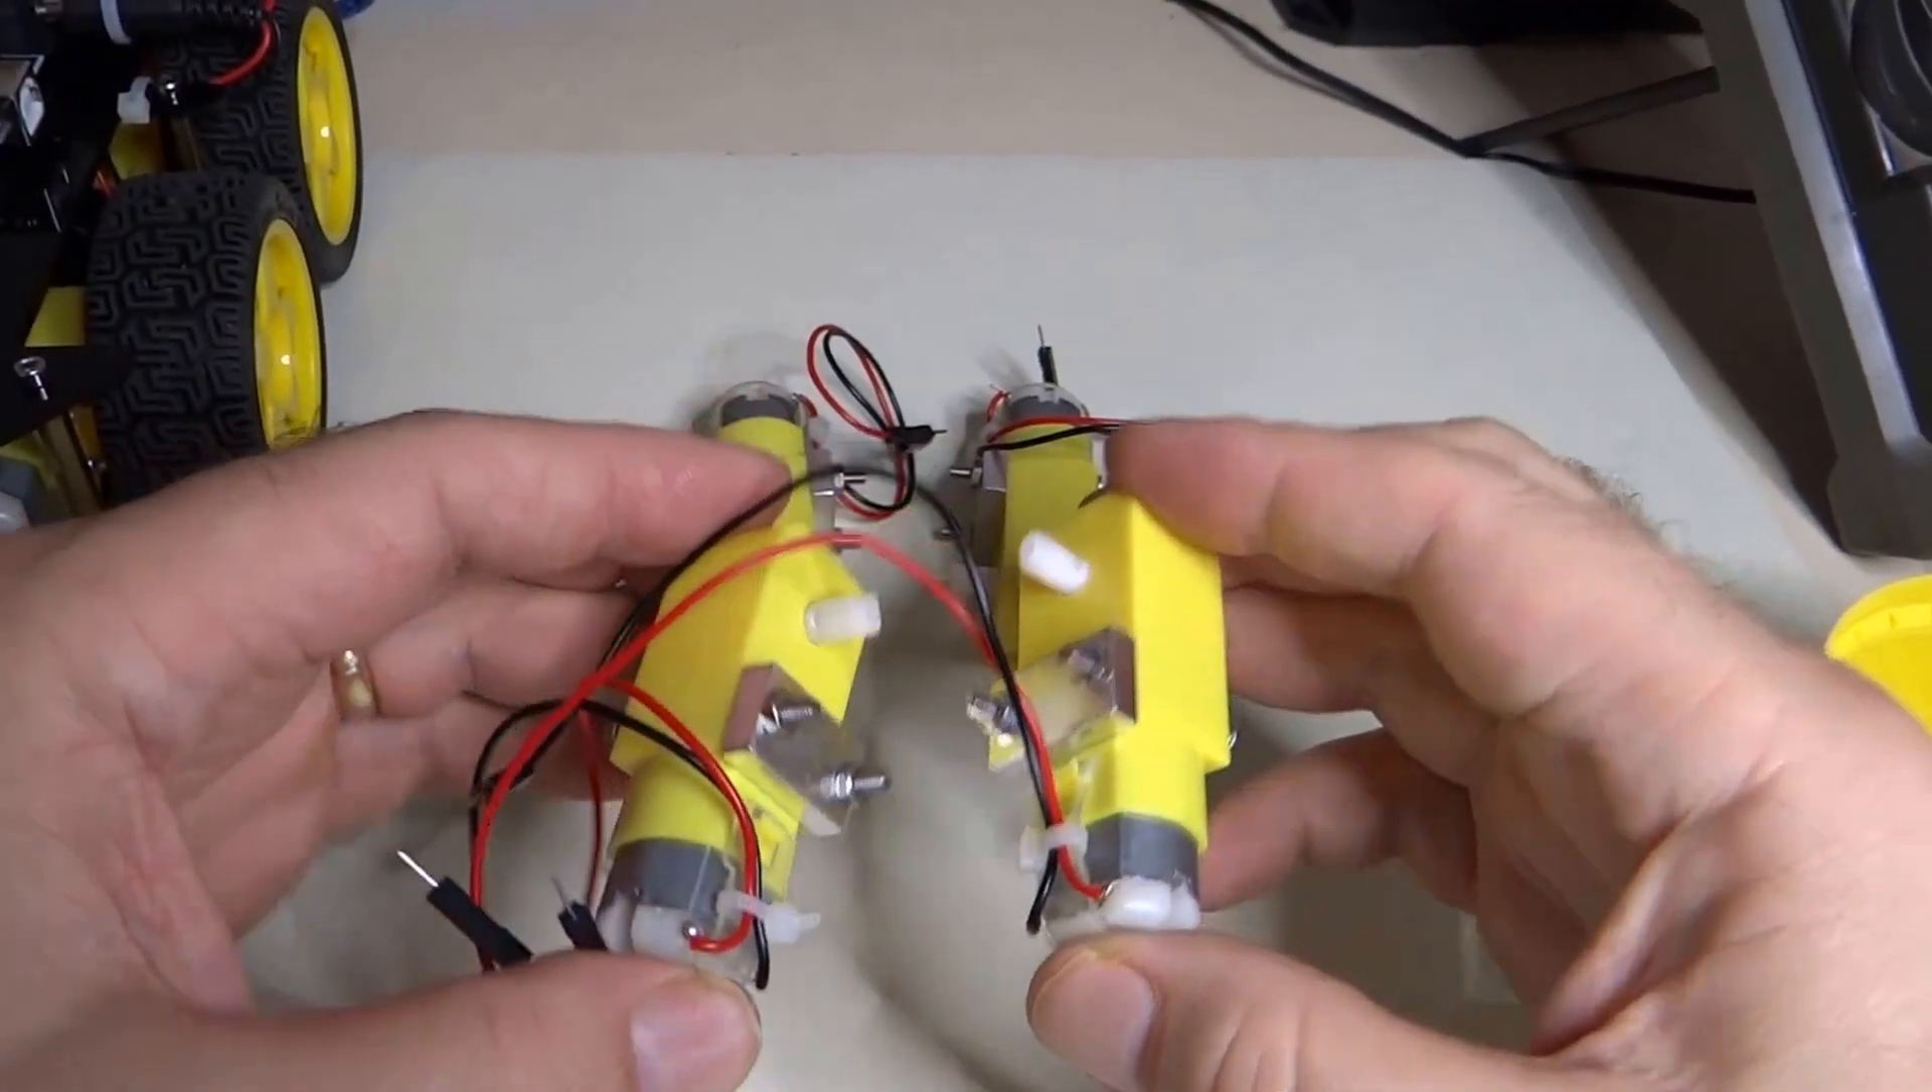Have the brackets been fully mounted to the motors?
Yes.